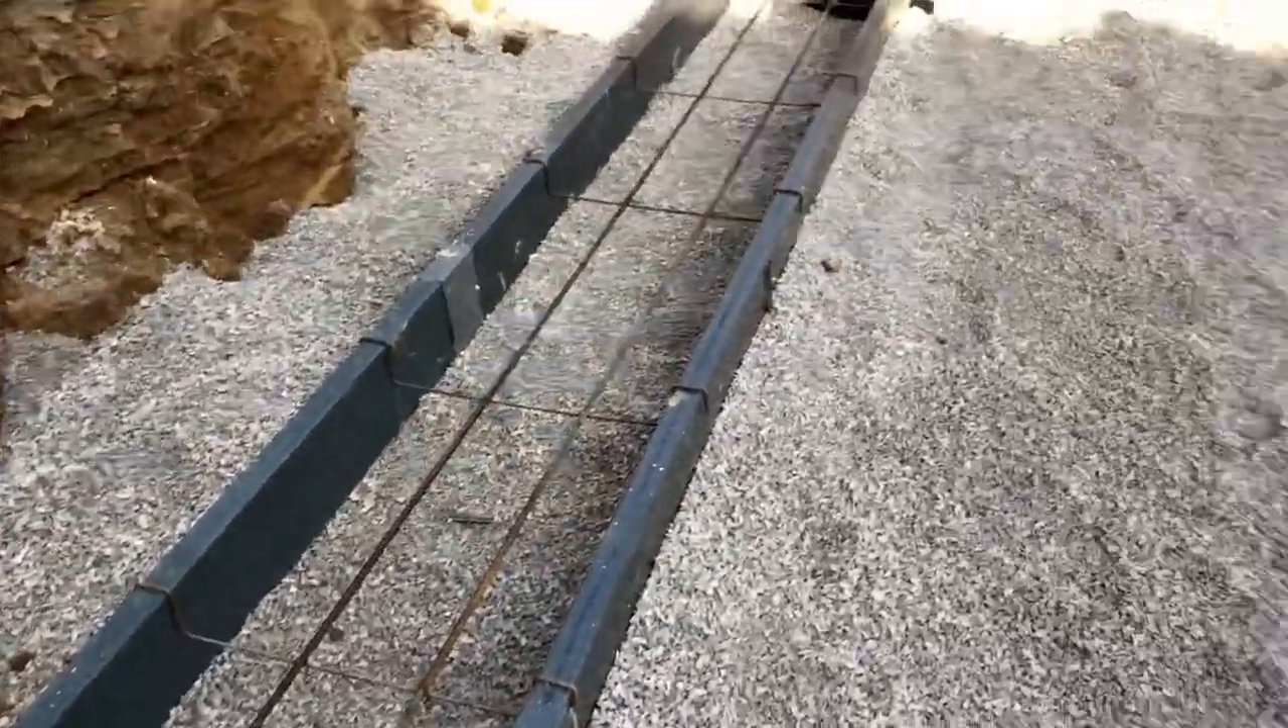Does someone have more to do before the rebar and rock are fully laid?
No.